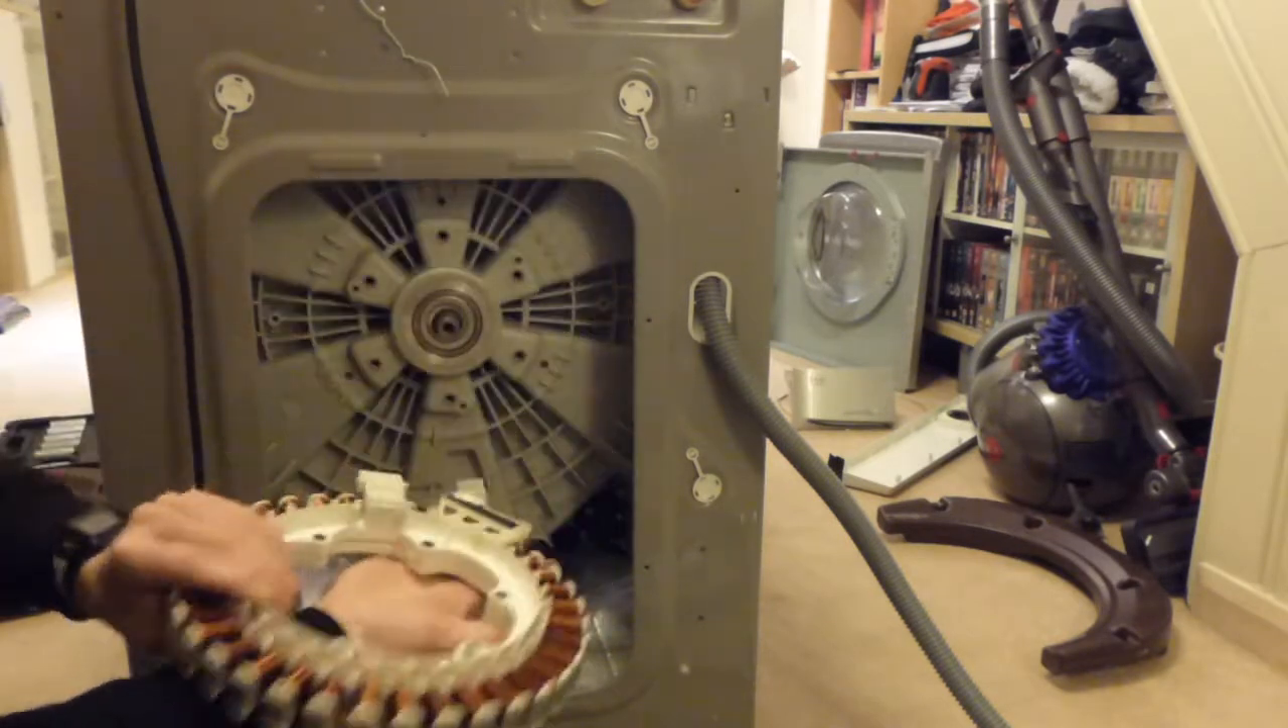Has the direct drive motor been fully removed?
Yes.